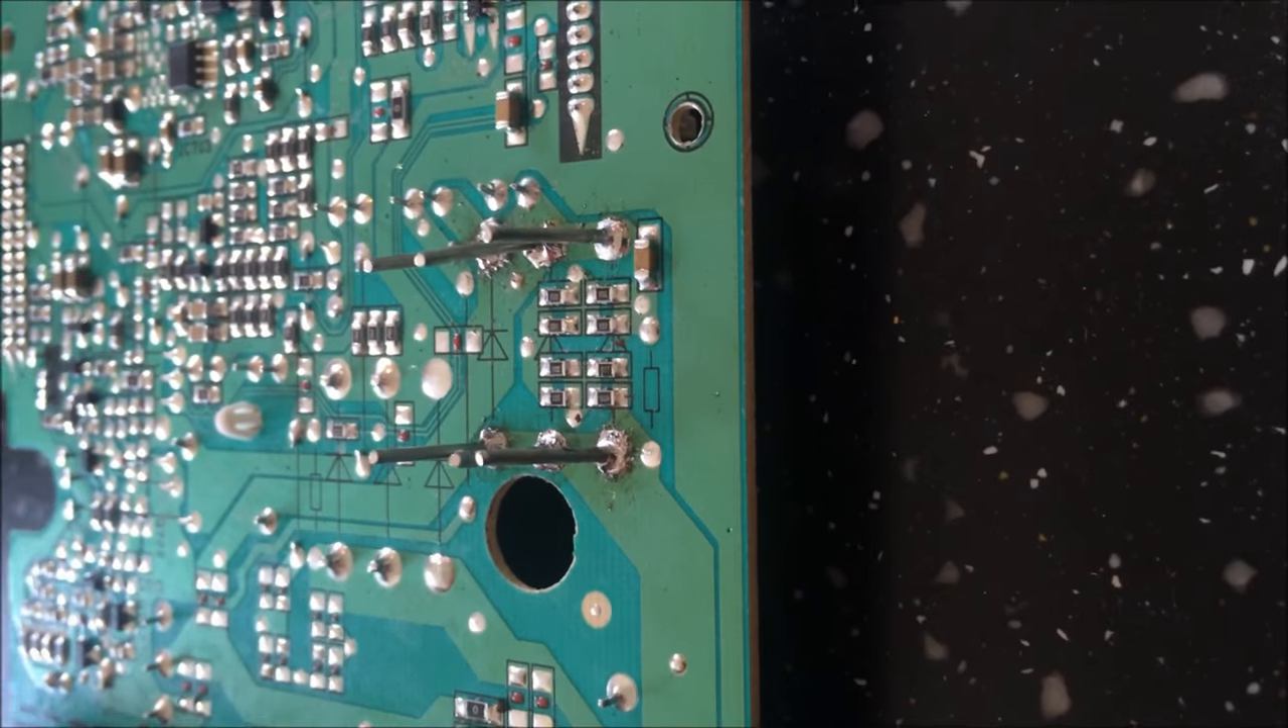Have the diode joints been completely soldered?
Yes.